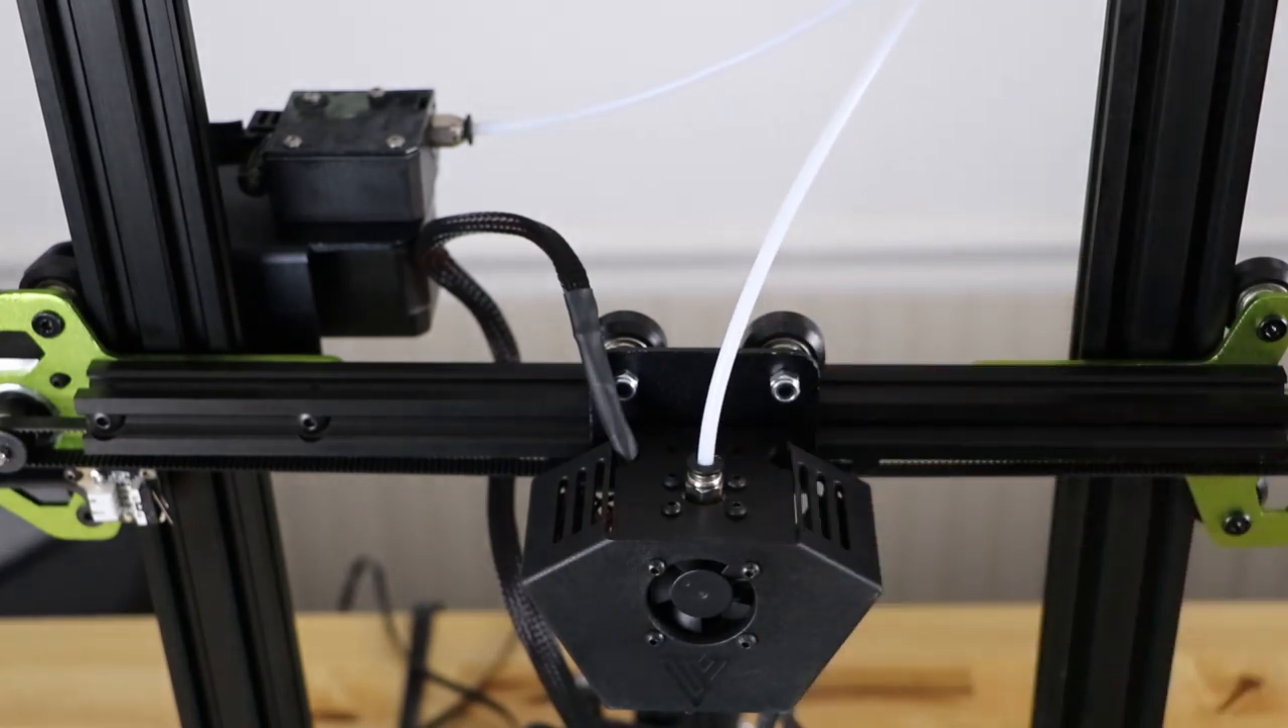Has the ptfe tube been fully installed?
Yes.